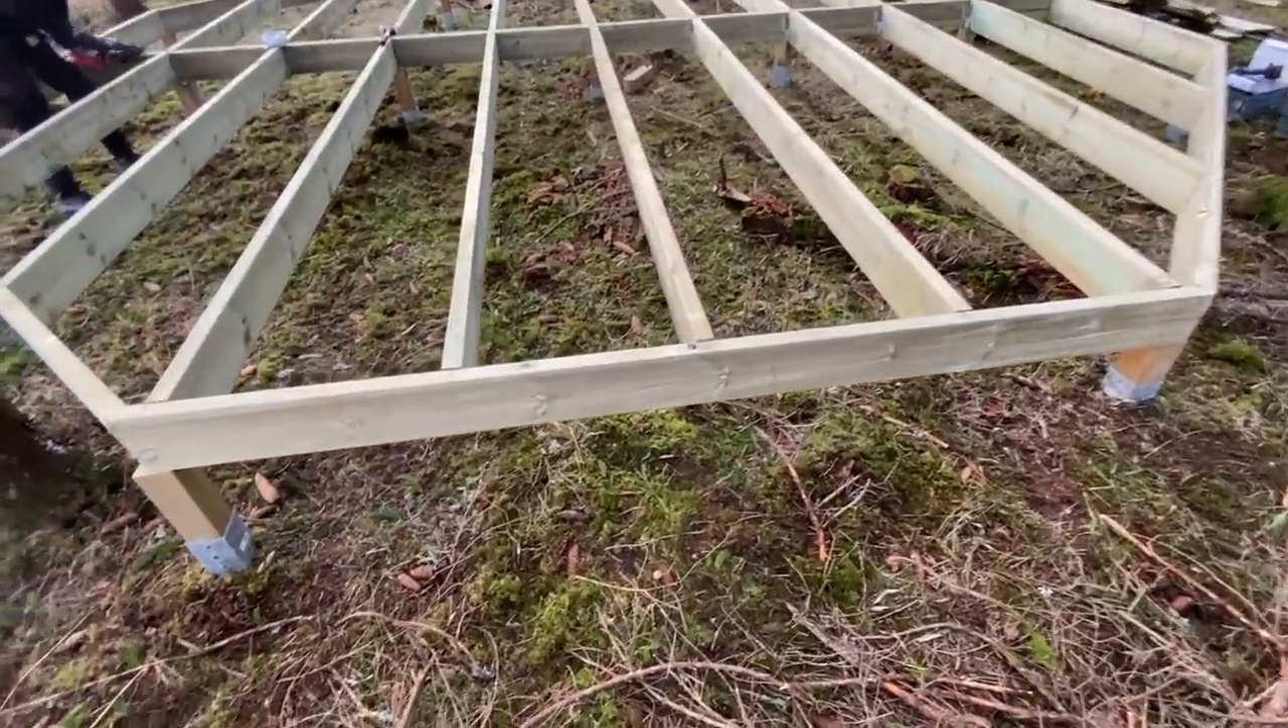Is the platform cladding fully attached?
No.